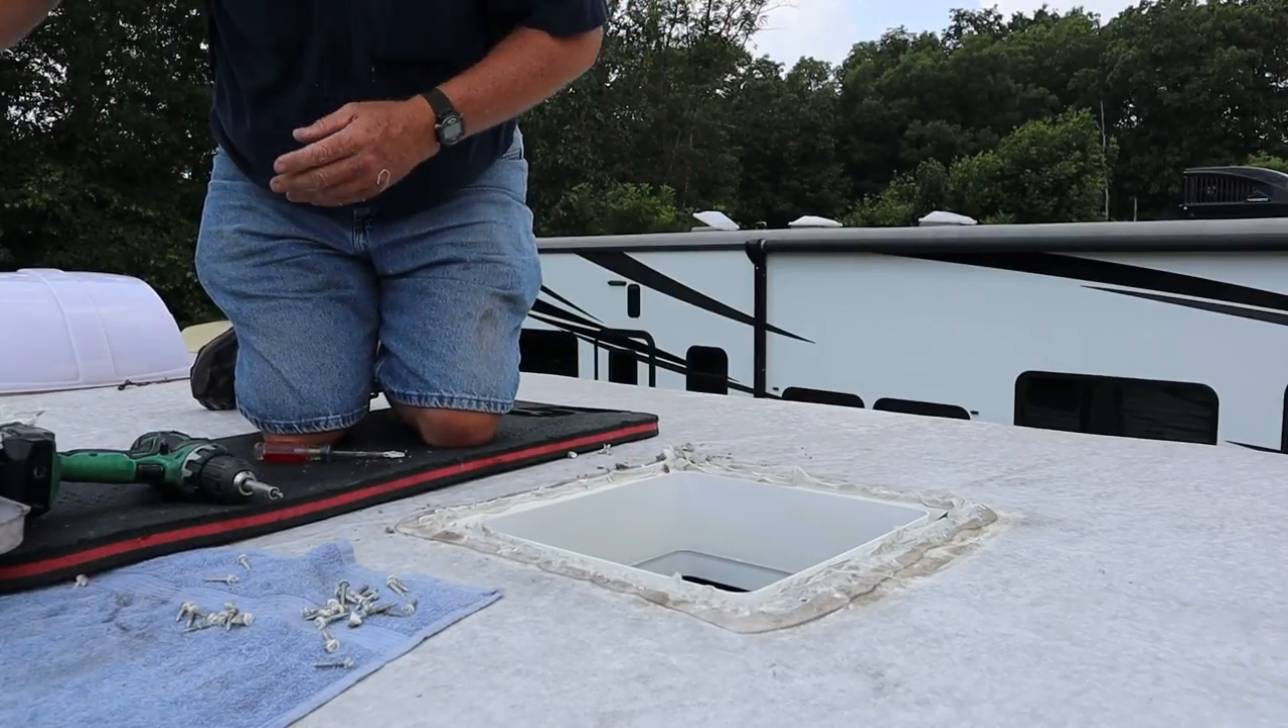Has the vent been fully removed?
Yes.